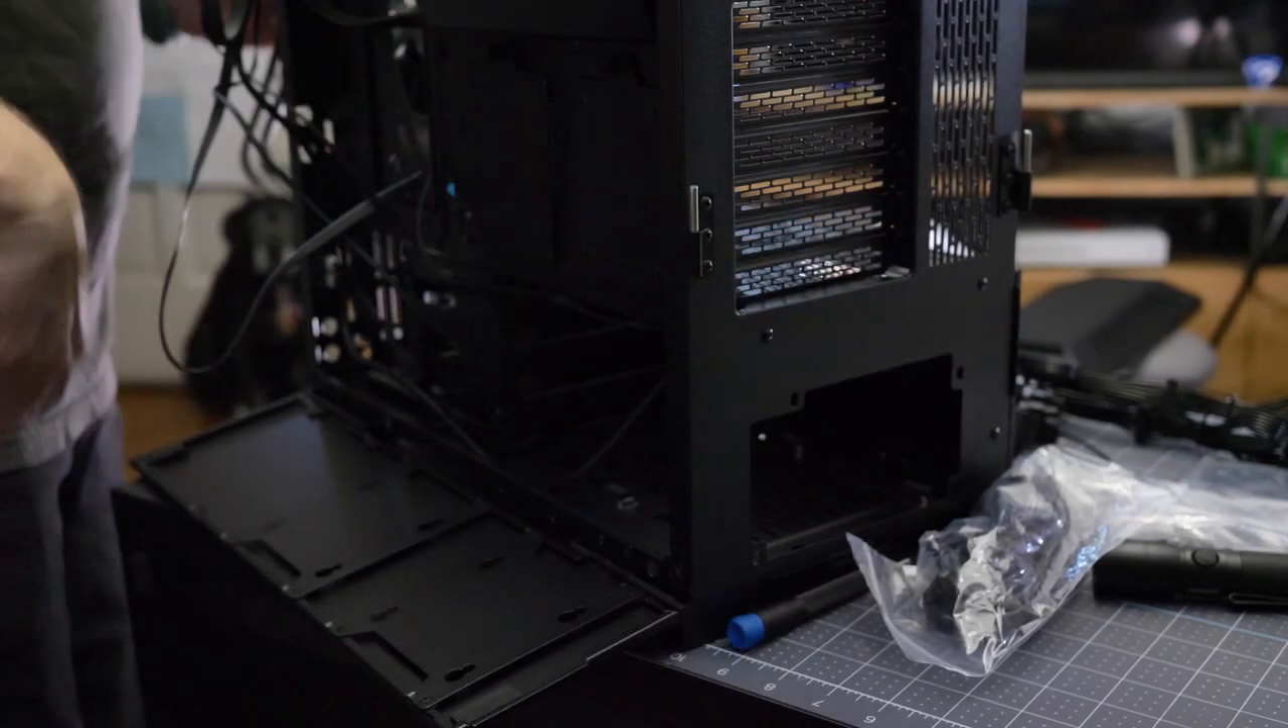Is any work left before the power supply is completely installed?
Yes.